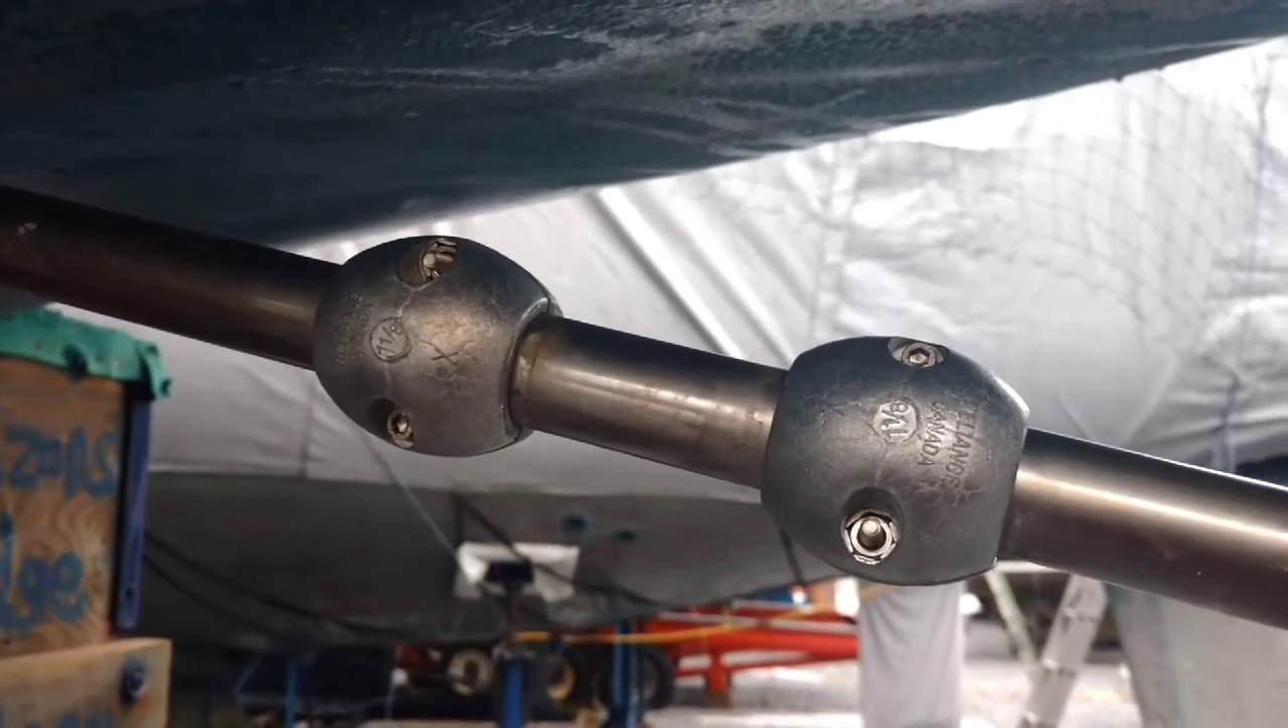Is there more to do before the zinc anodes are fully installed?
No.